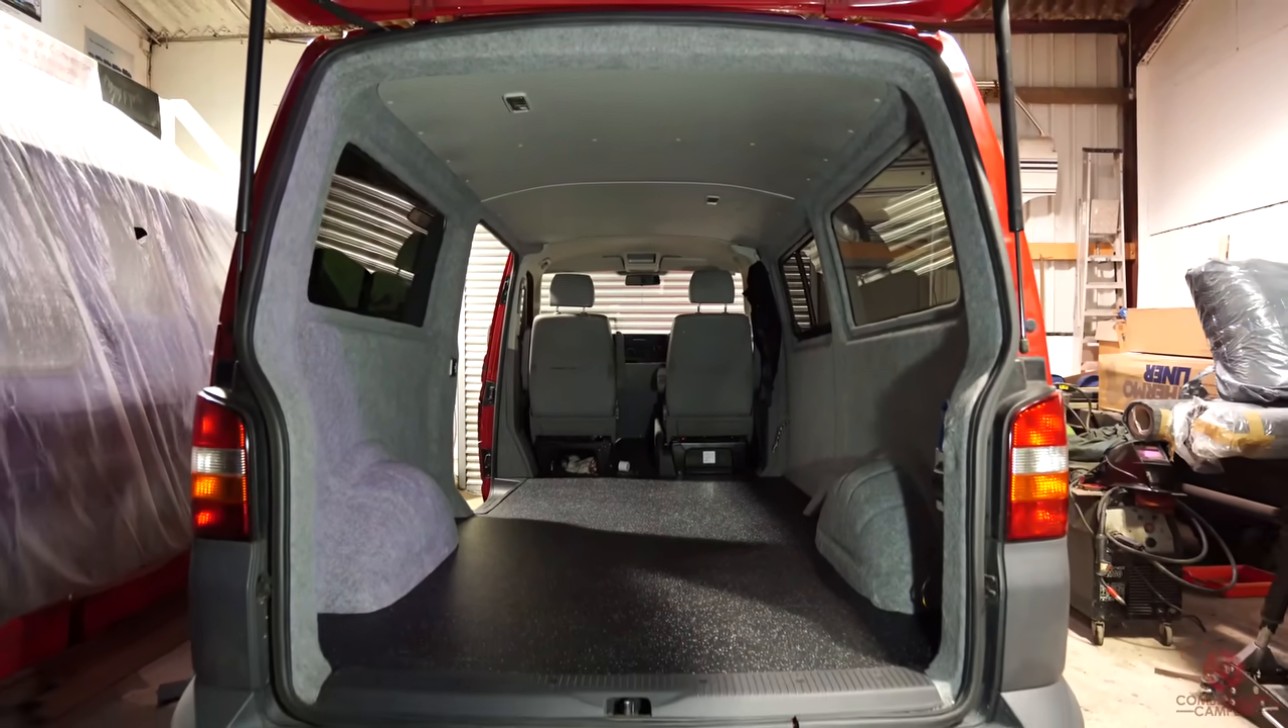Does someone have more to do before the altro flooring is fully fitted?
No.